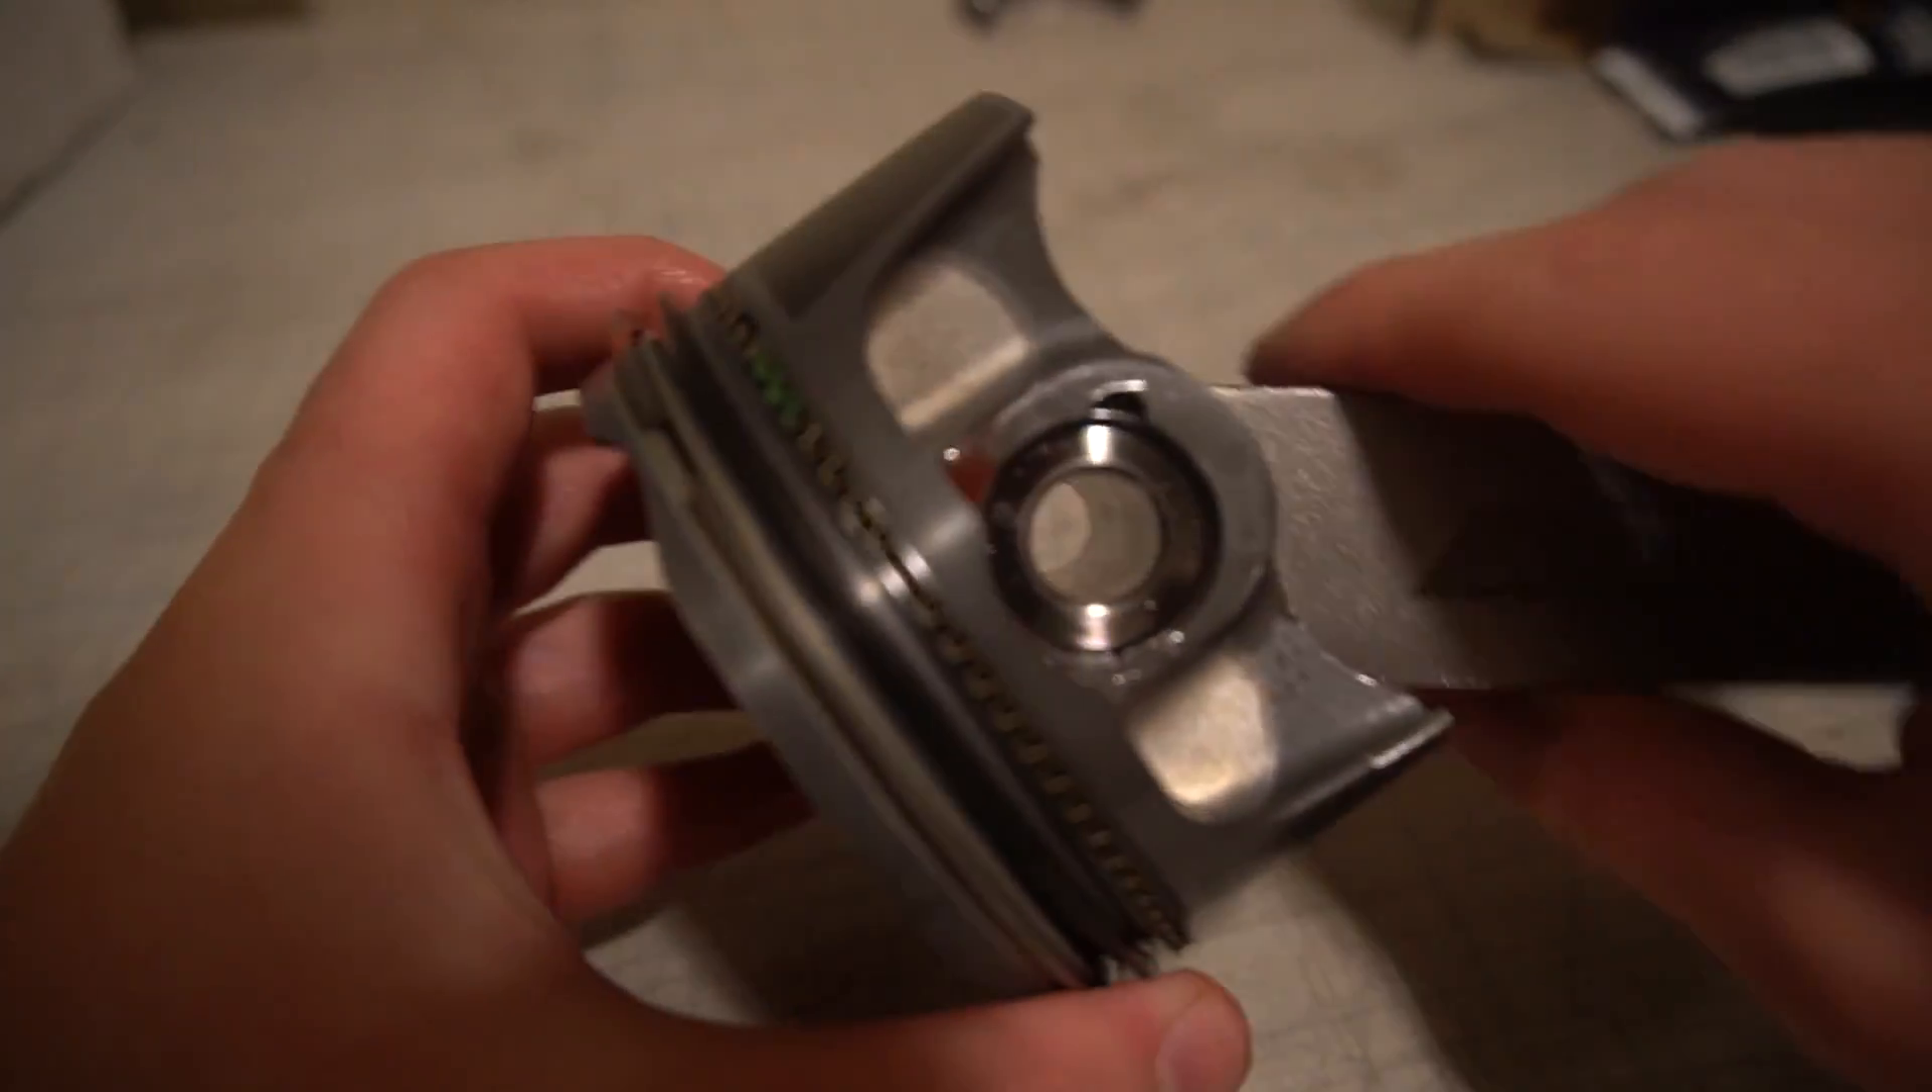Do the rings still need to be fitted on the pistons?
No.